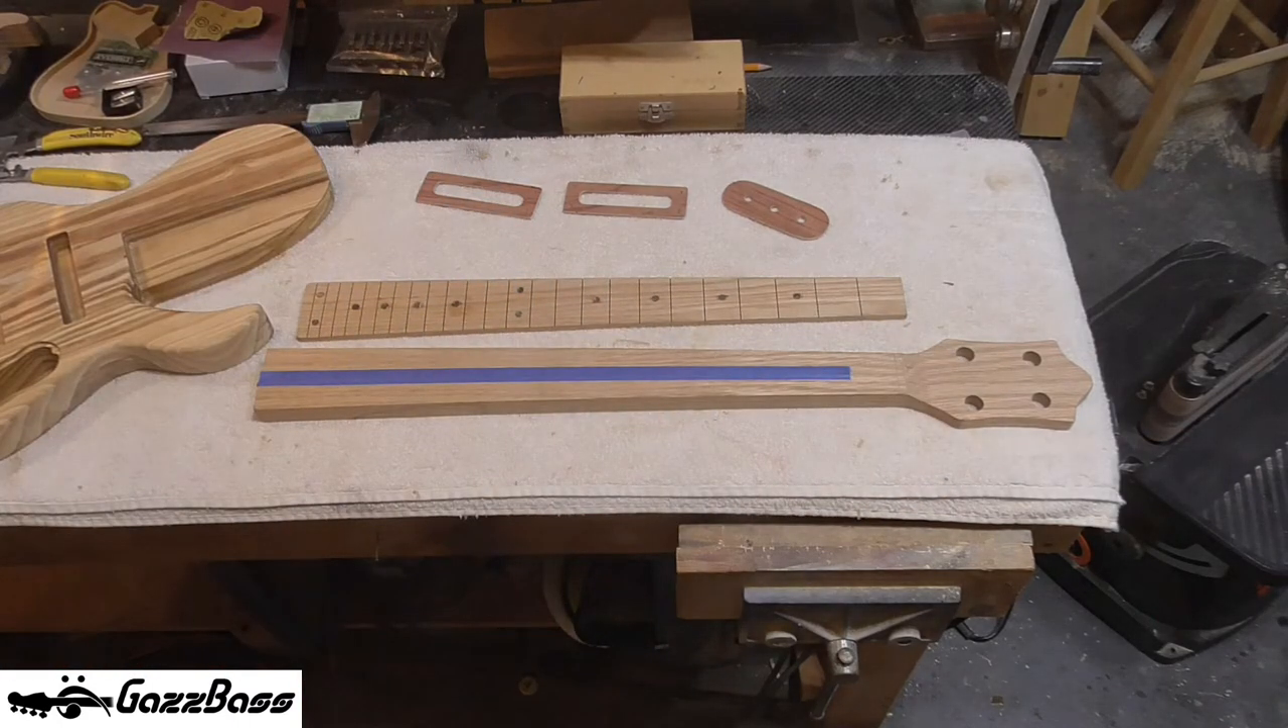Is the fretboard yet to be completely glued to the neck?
Yes.